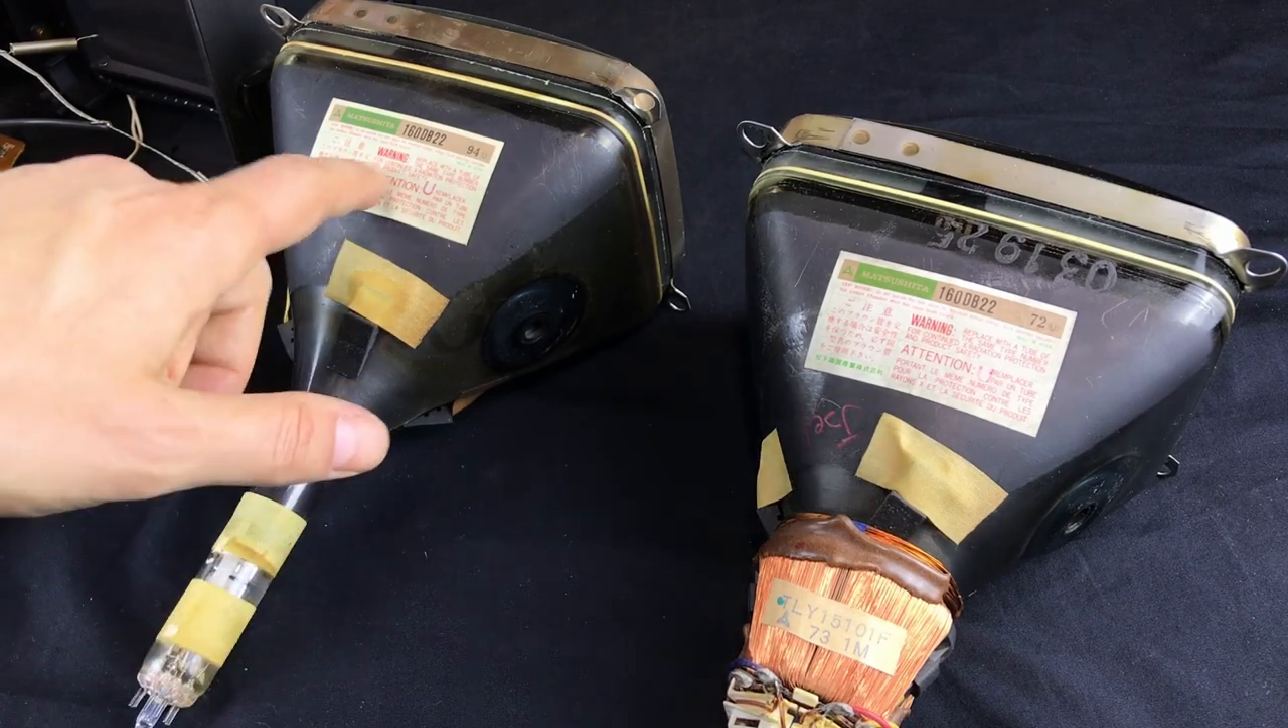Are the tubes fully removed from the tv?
Yes.